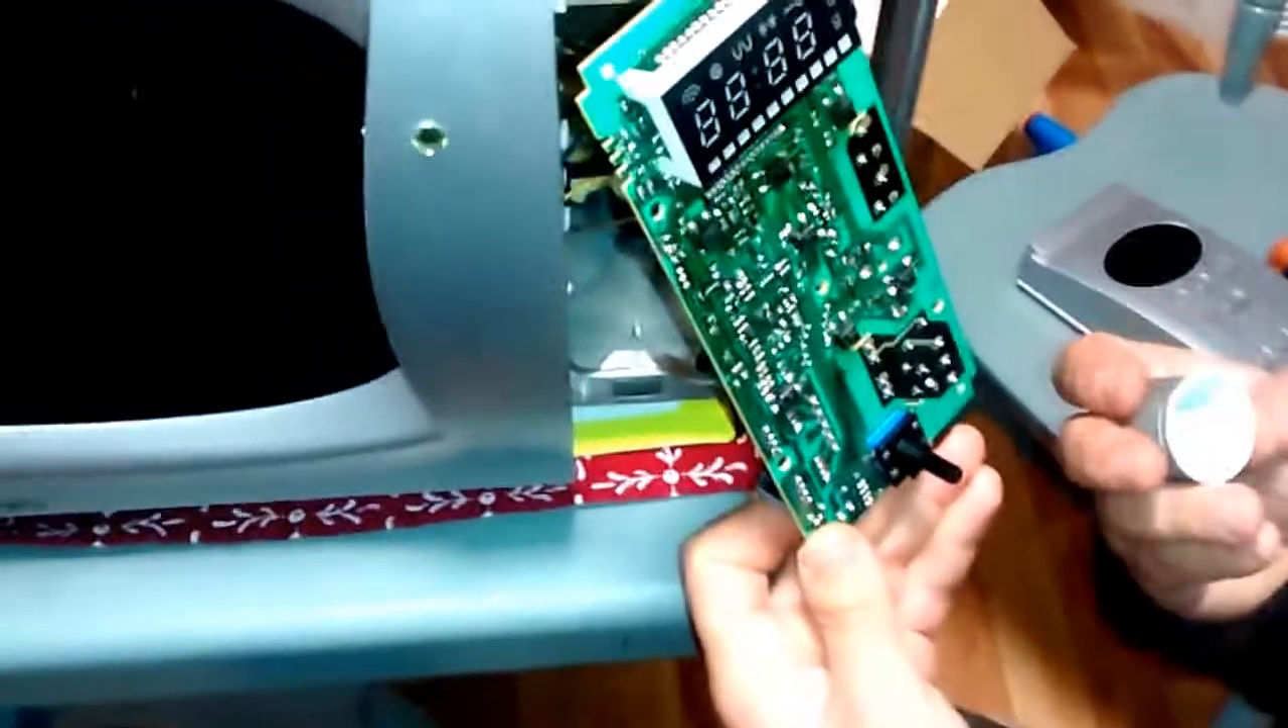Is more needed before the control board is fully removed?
No.